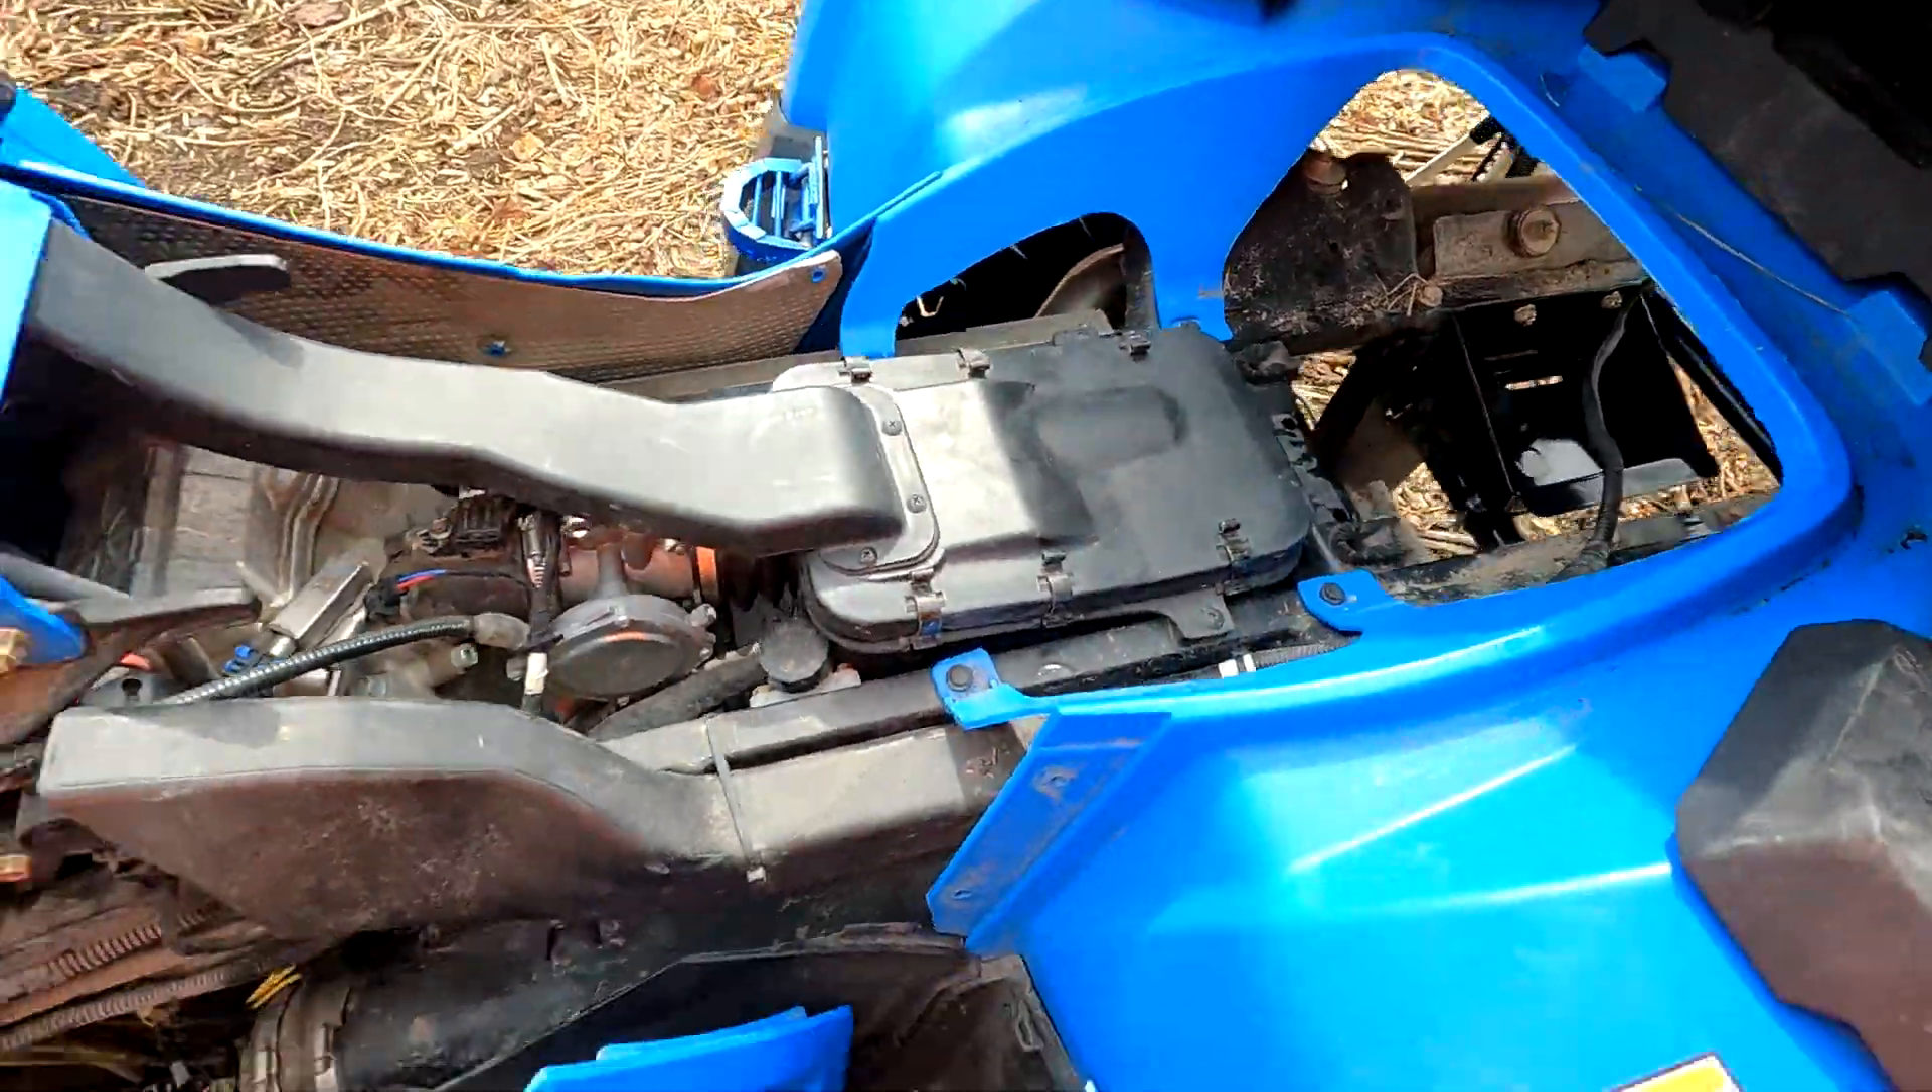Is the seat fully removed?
Yes.